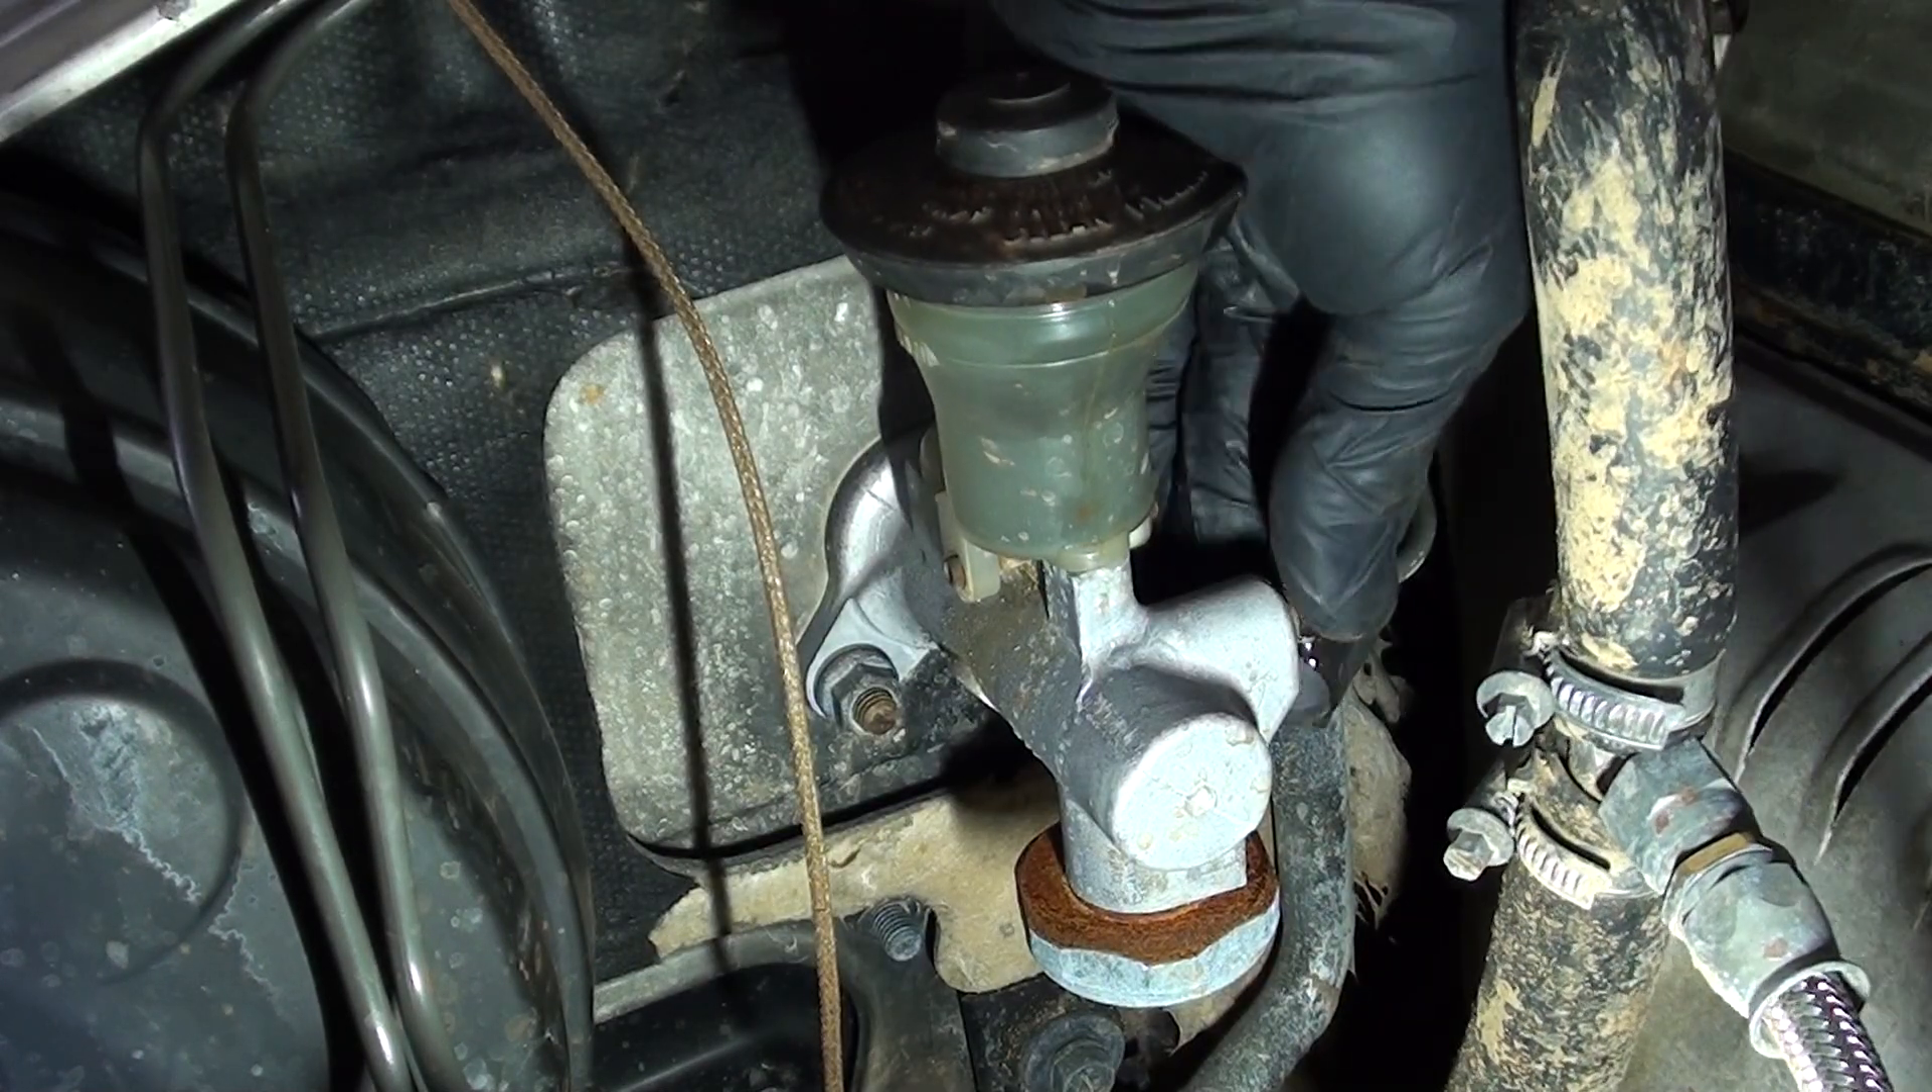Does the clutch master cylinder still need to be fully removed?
Yes.